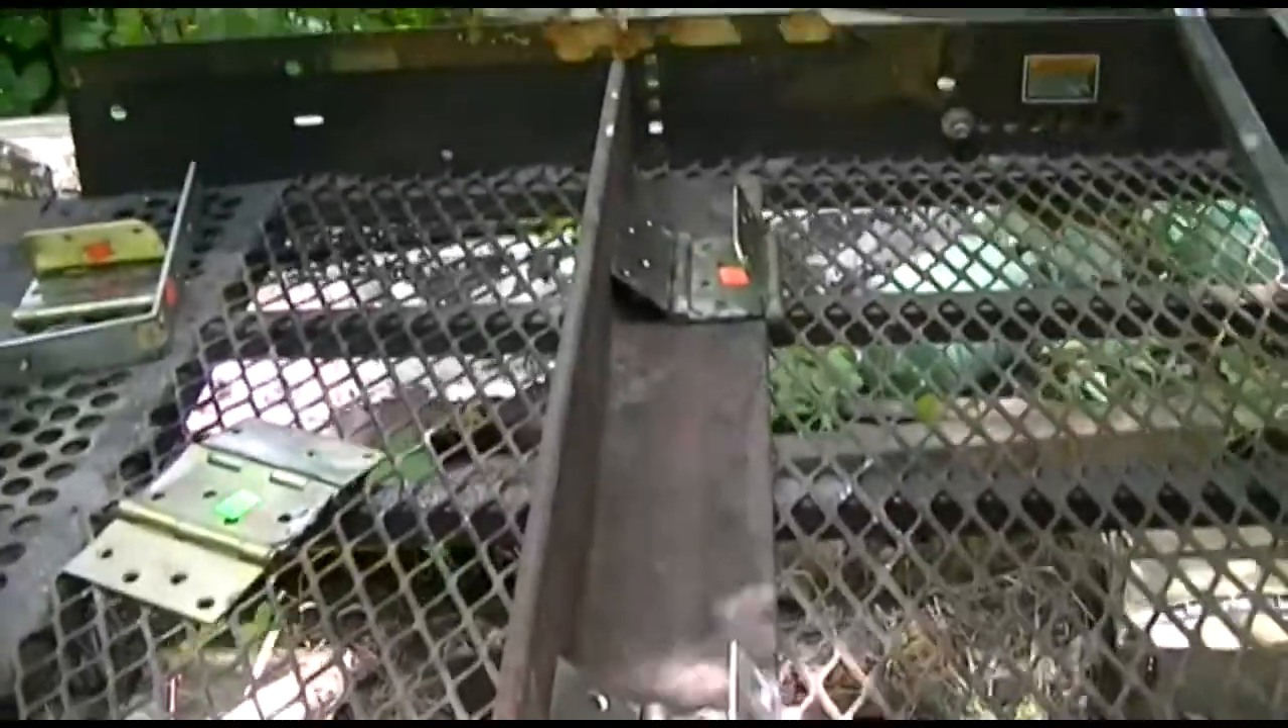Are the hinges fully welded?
No.